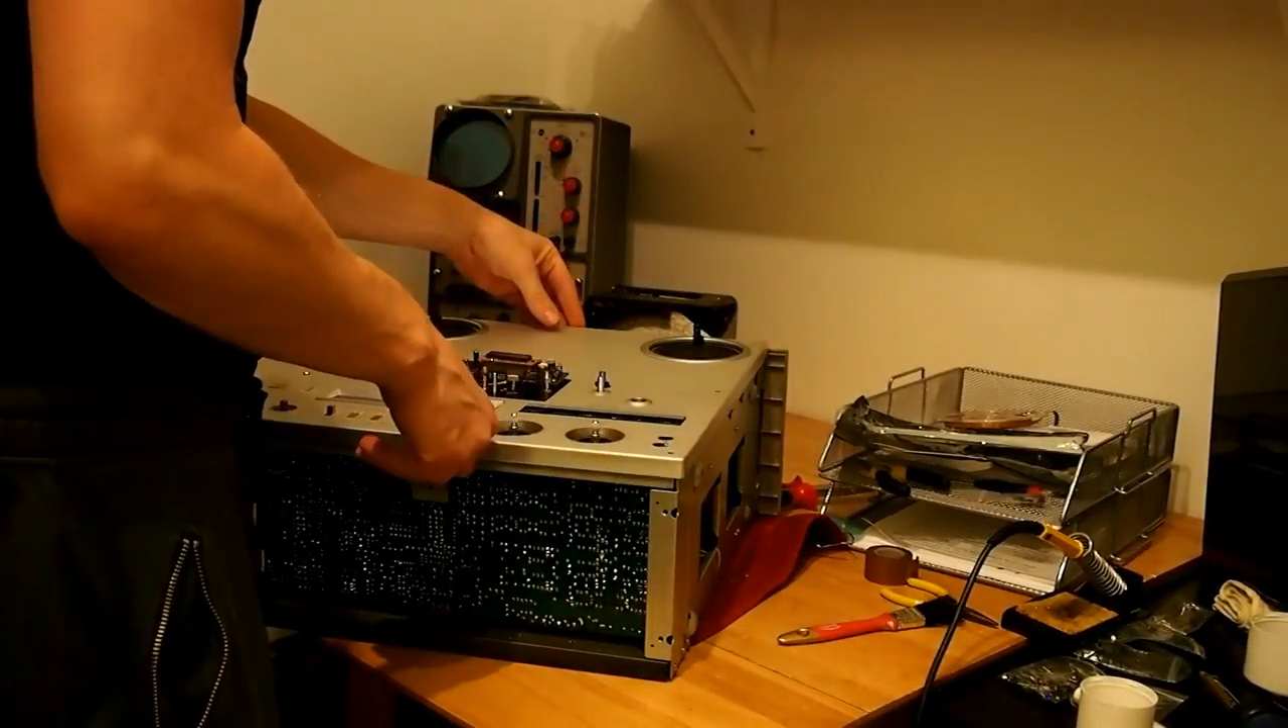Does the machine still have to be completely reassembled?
Yes.